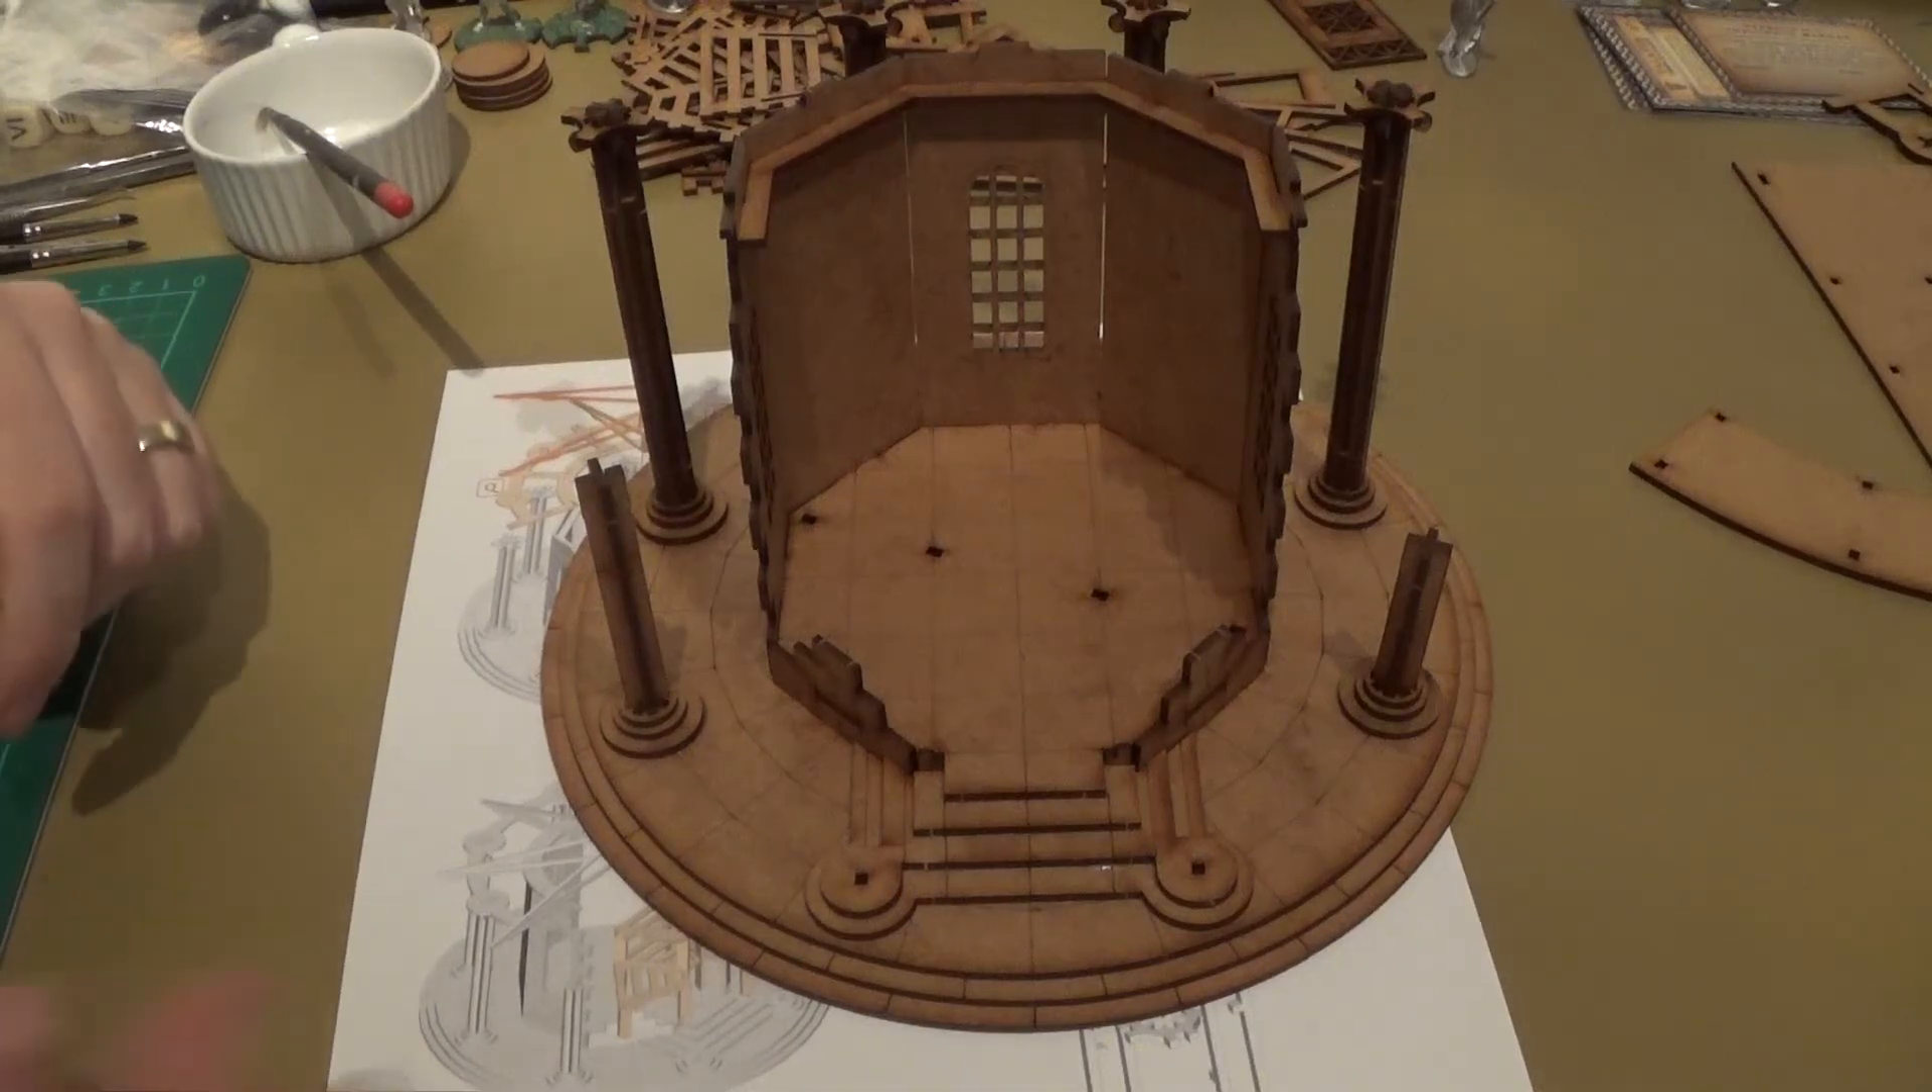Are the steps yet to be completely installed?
No.